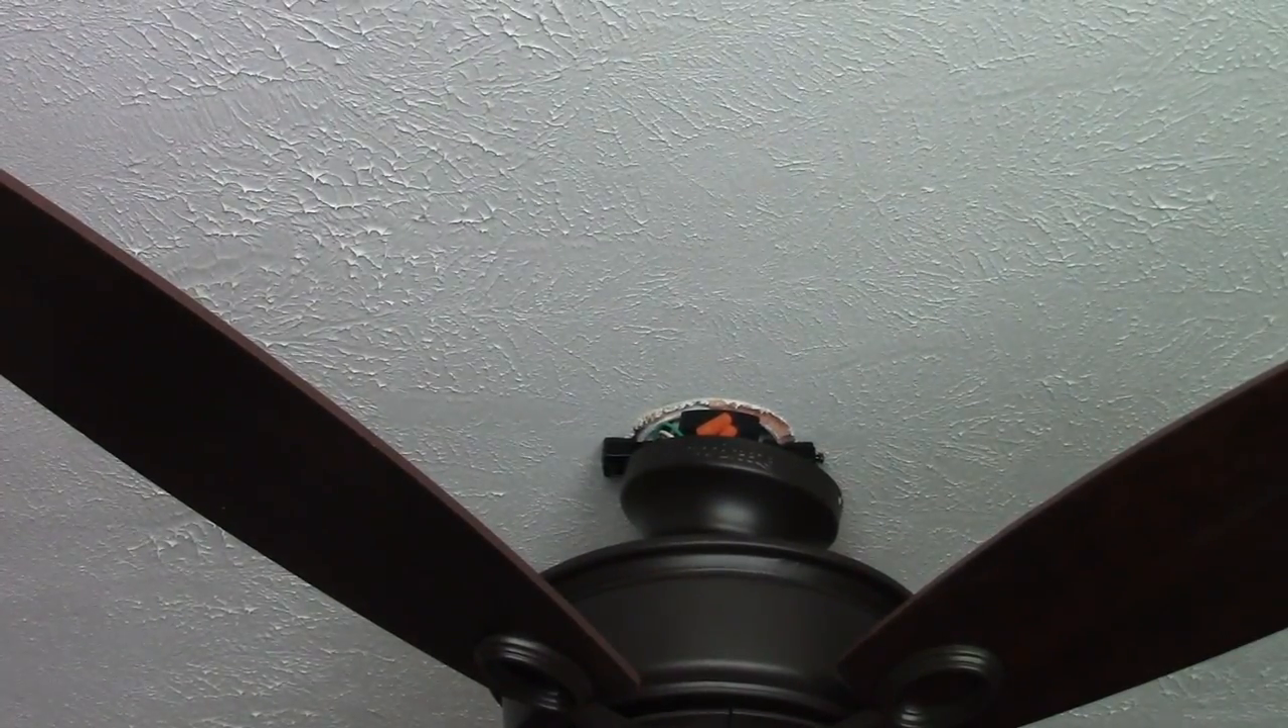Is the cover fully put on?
No.